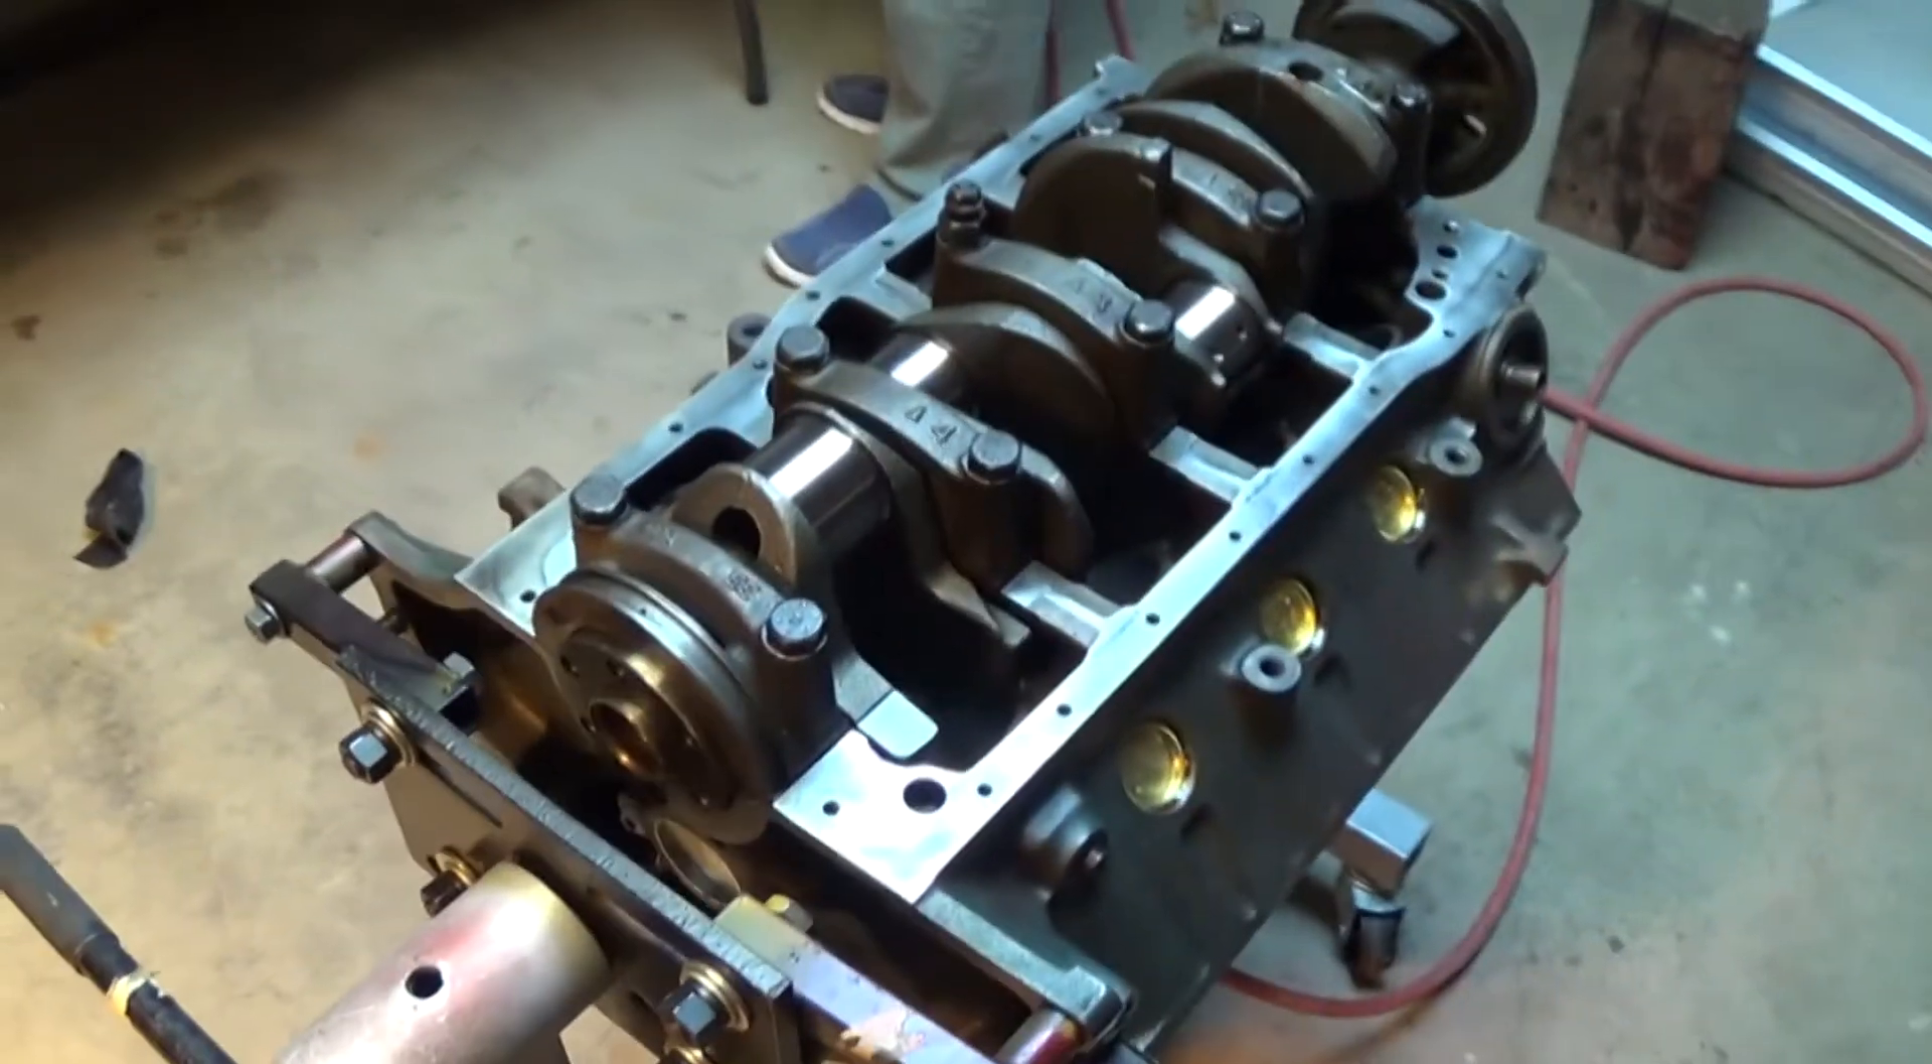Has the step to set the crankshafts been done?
Yes.